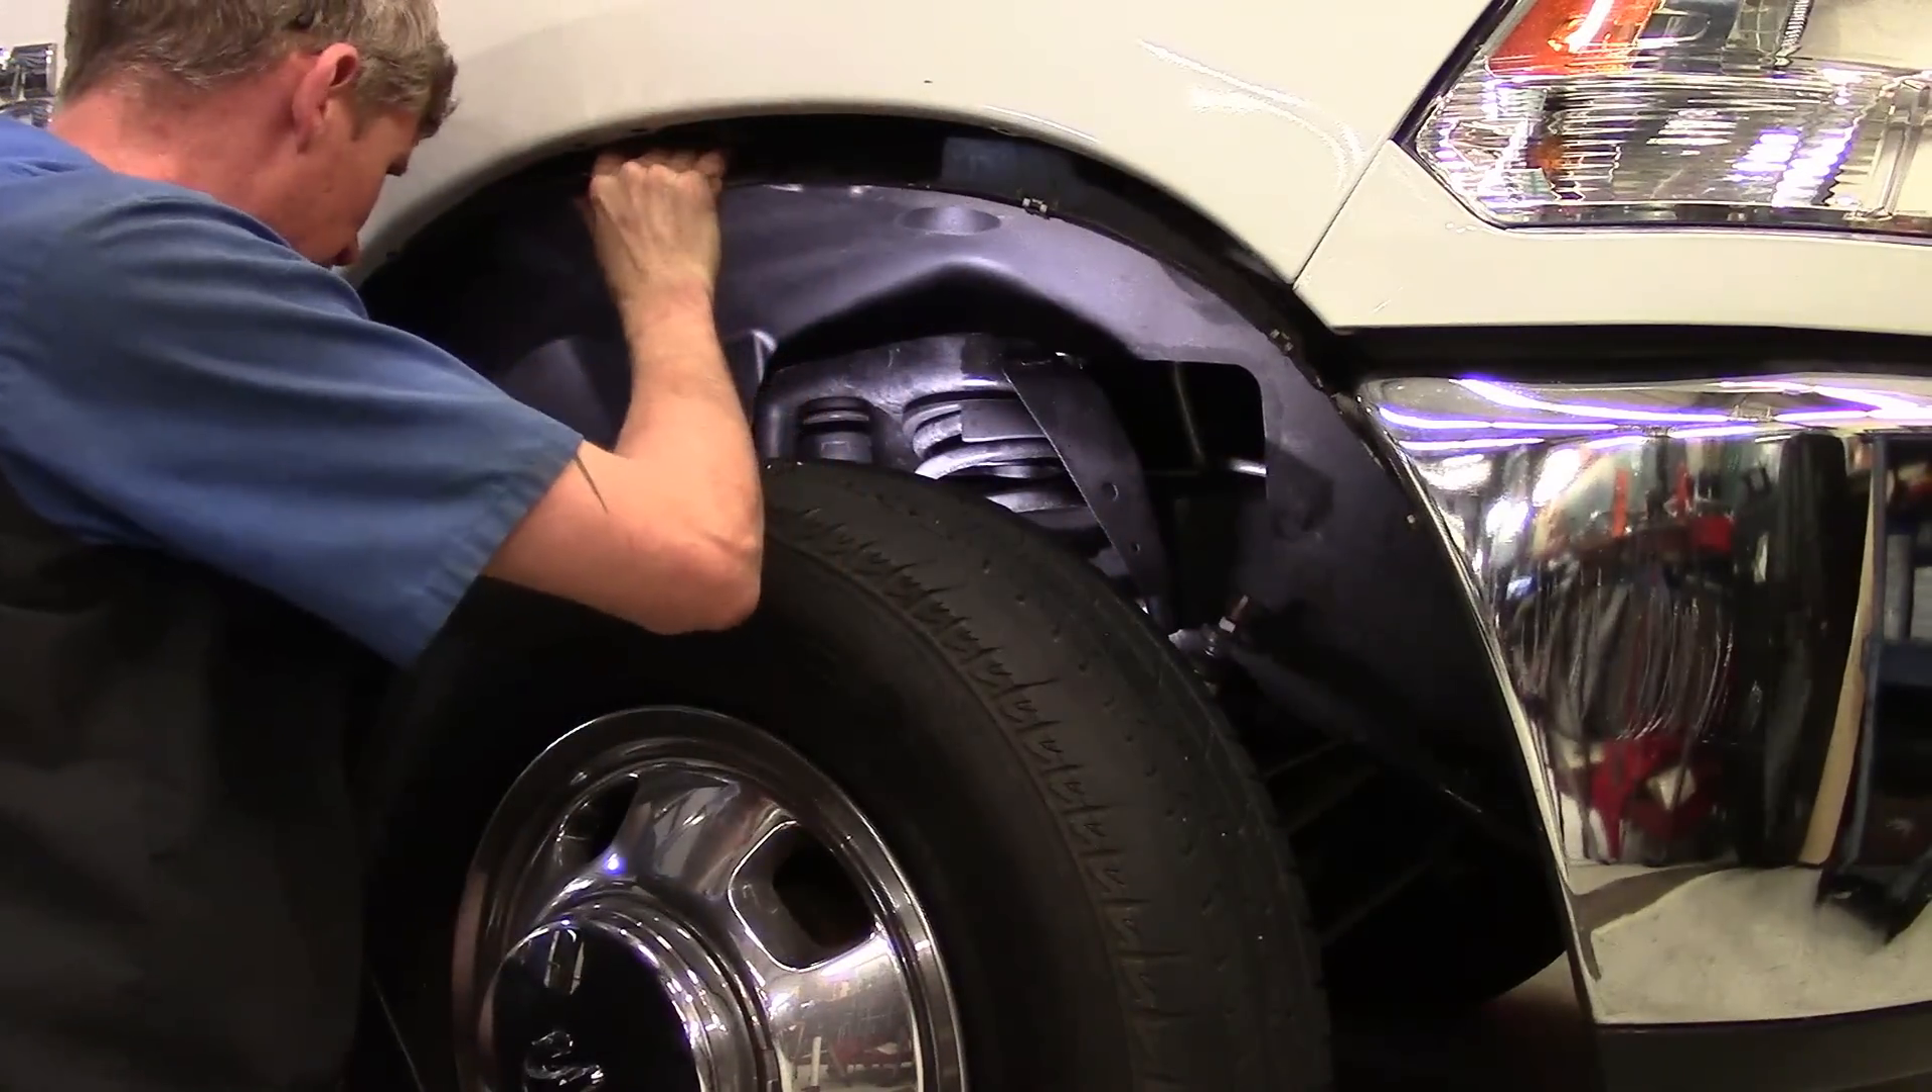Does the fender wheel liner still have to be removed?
Yes.